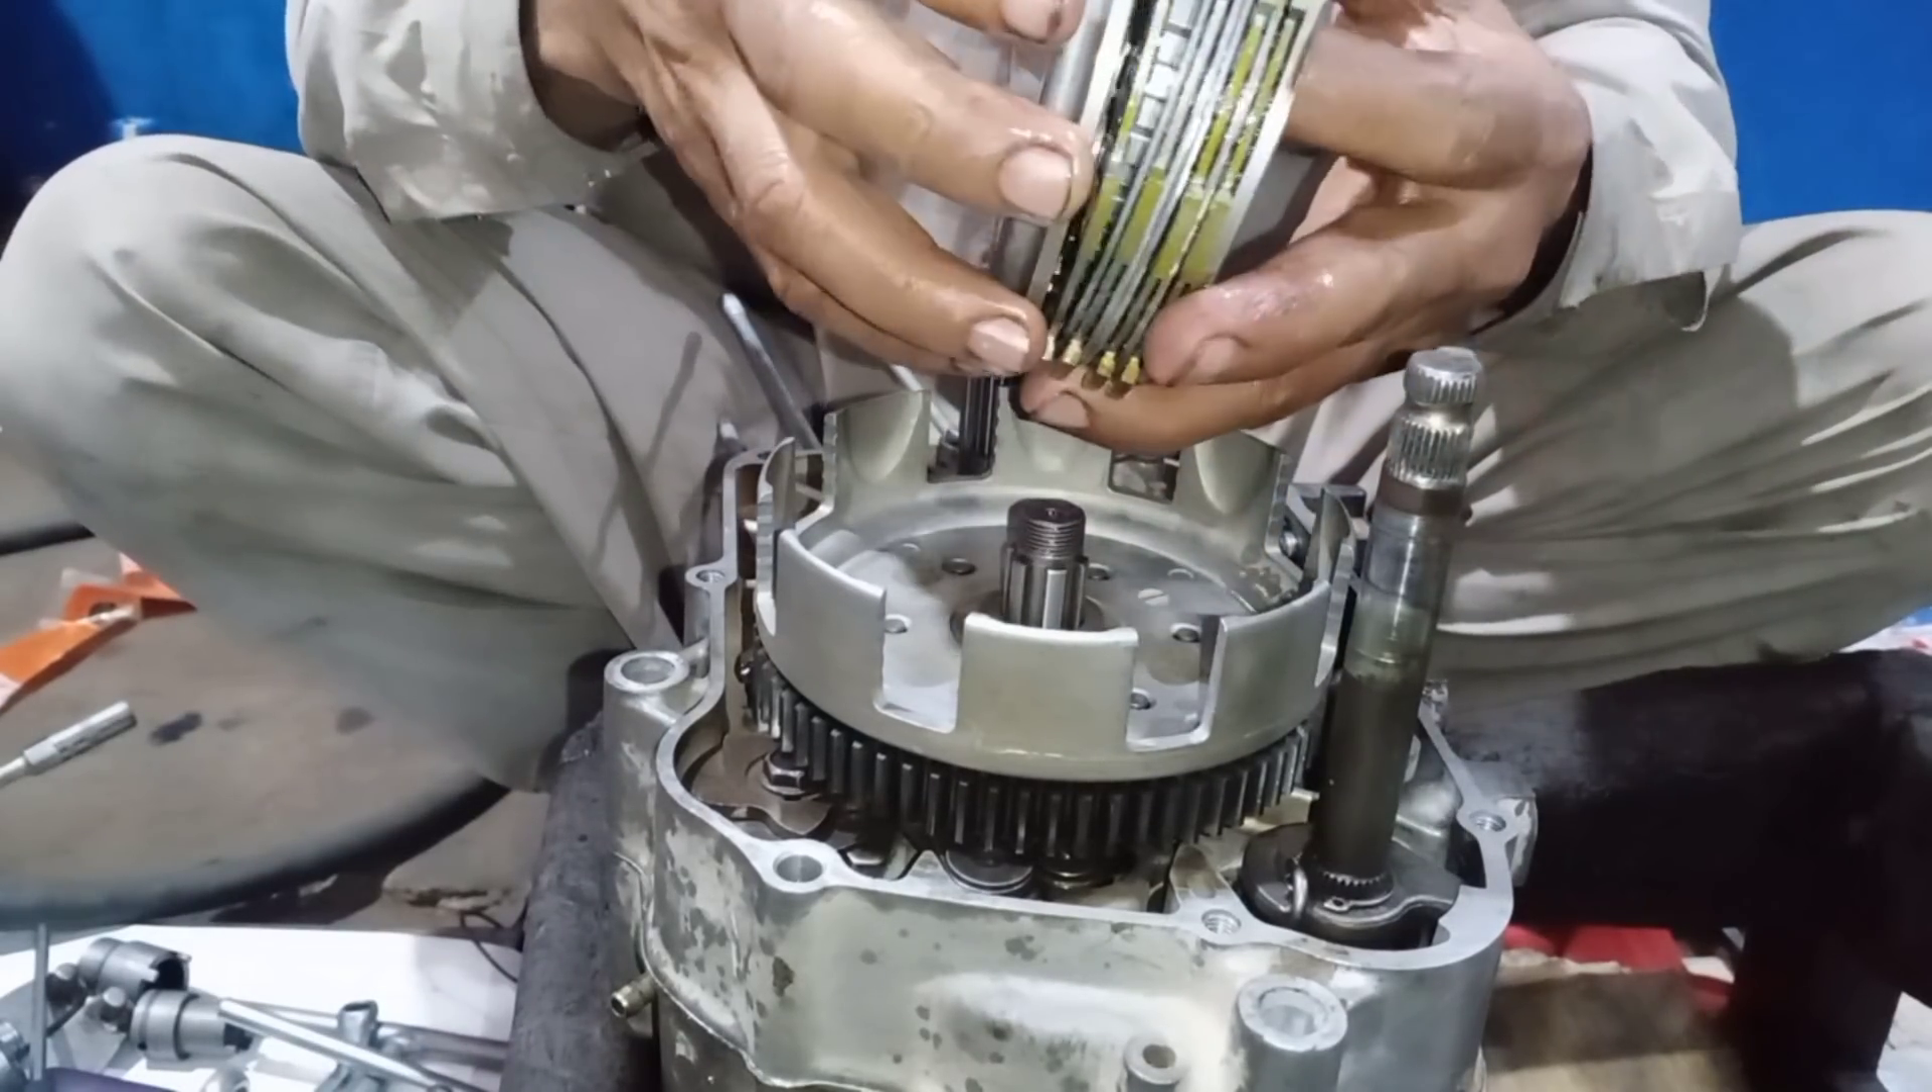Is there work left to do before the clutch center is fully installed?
Yes.